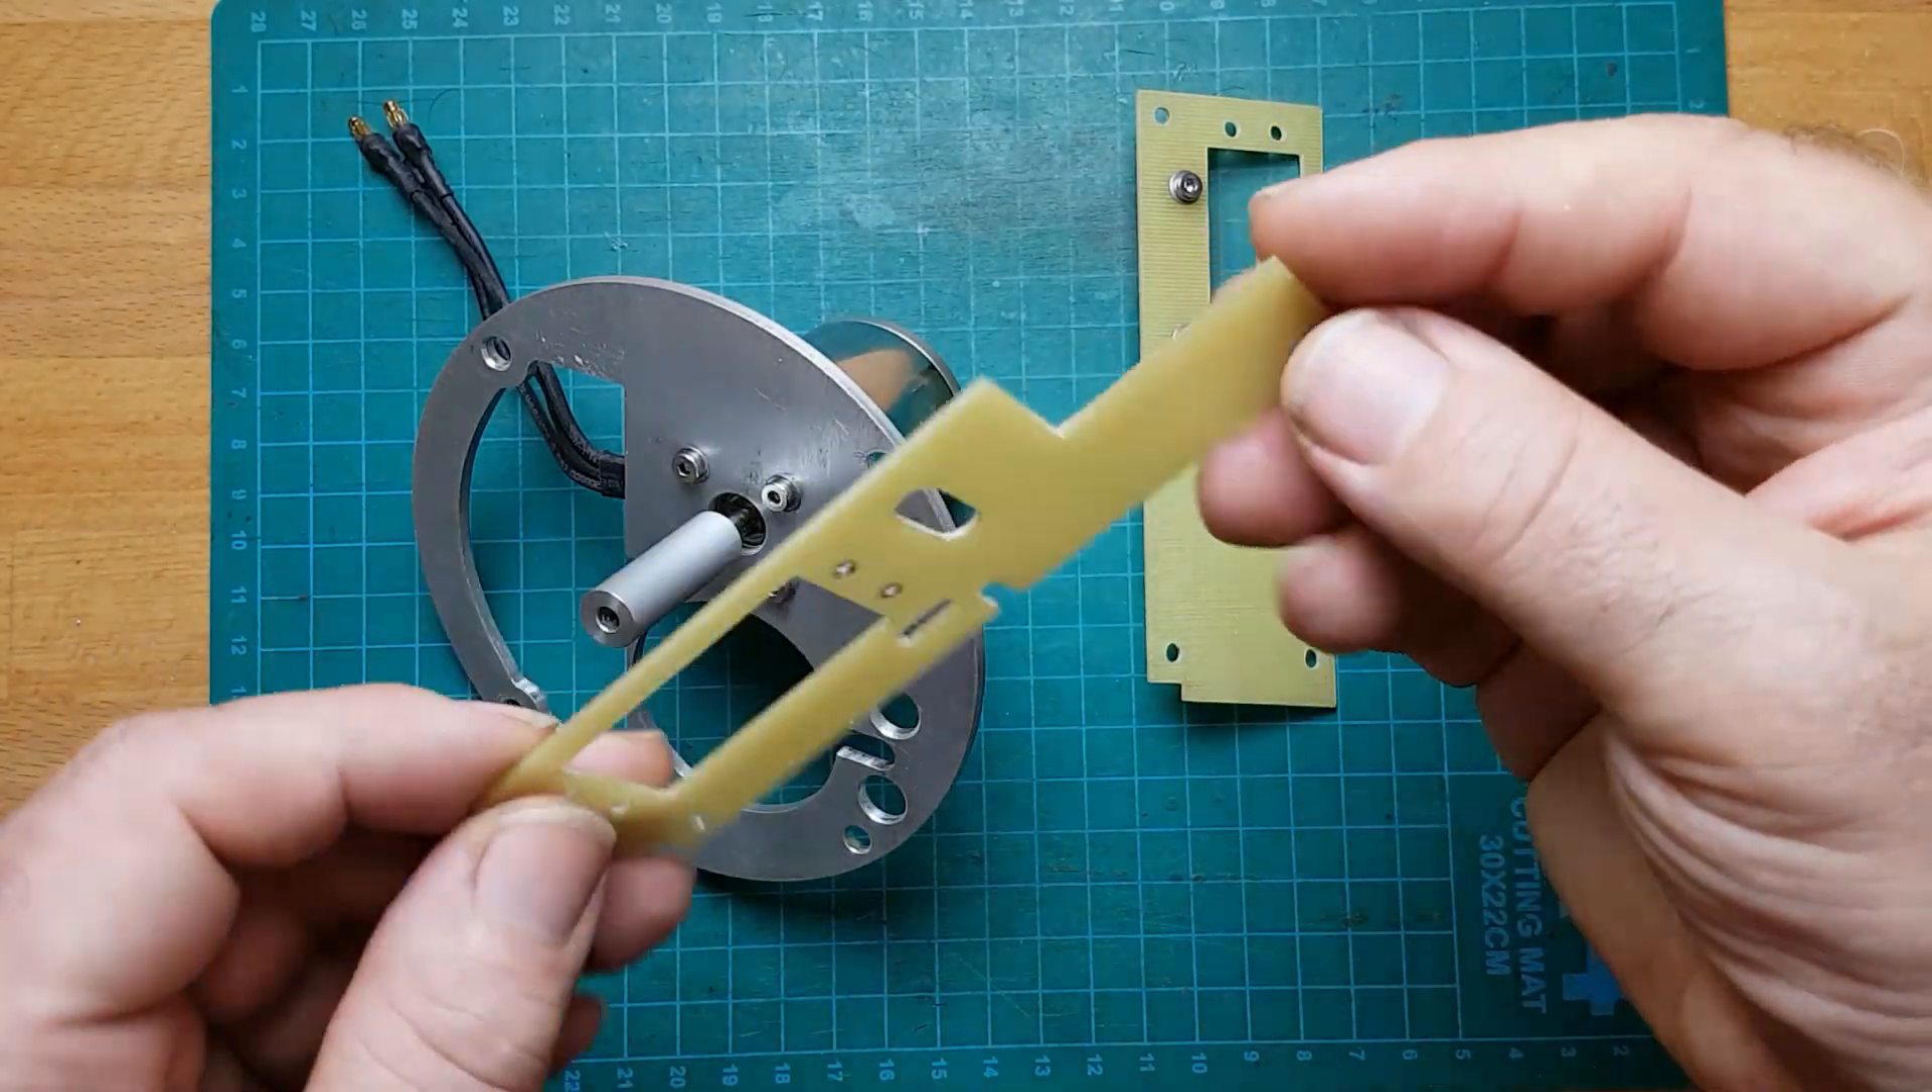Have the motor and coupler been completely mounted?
Yes.